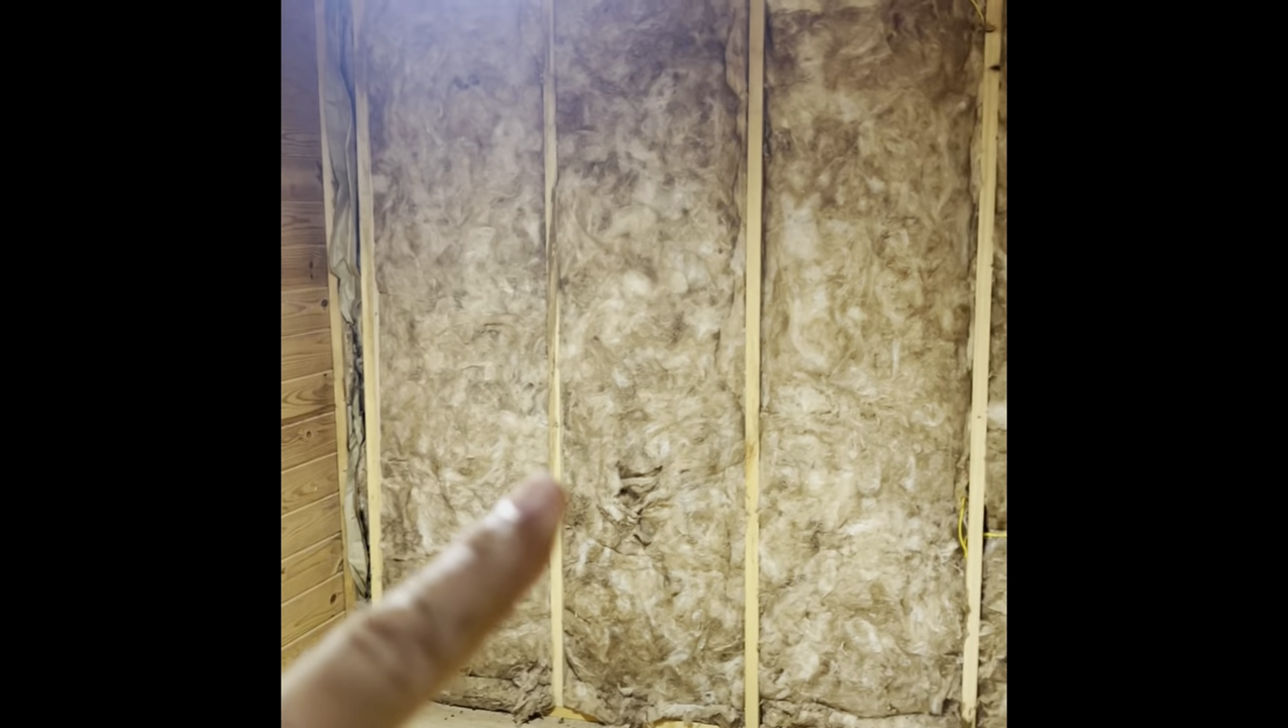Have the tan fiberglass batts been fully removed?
No.